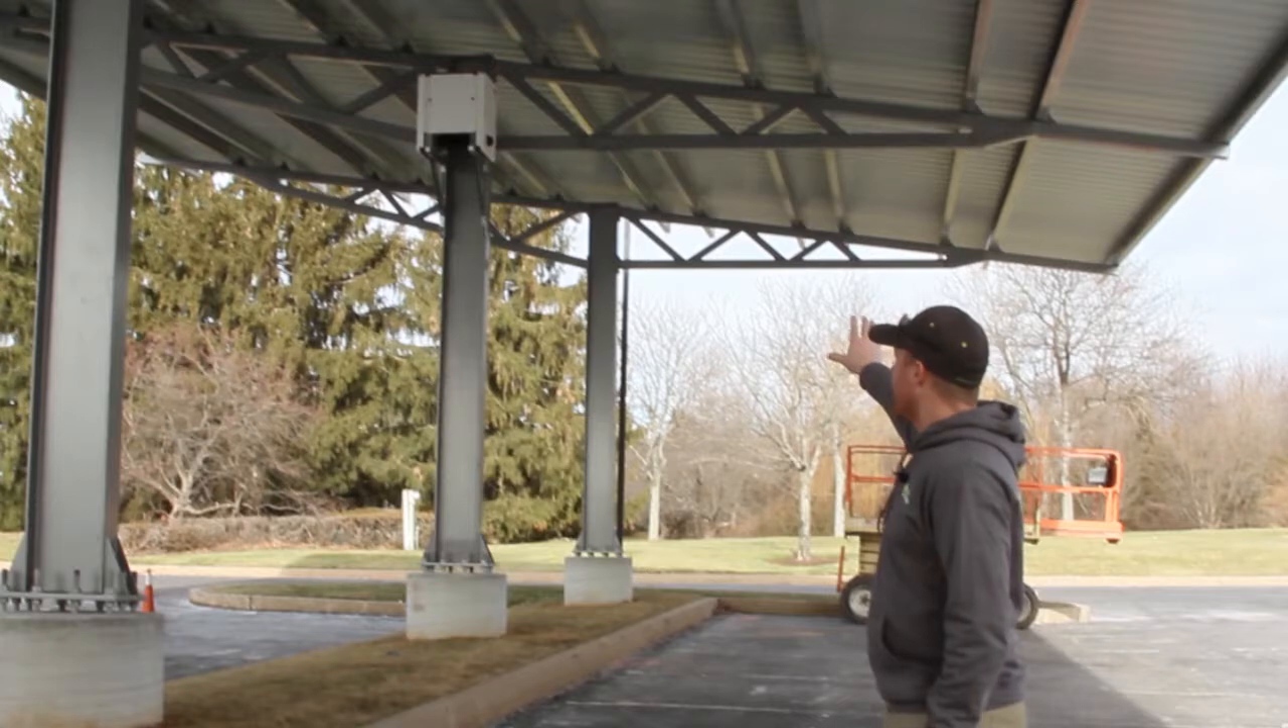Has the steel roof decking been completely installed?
Yes.